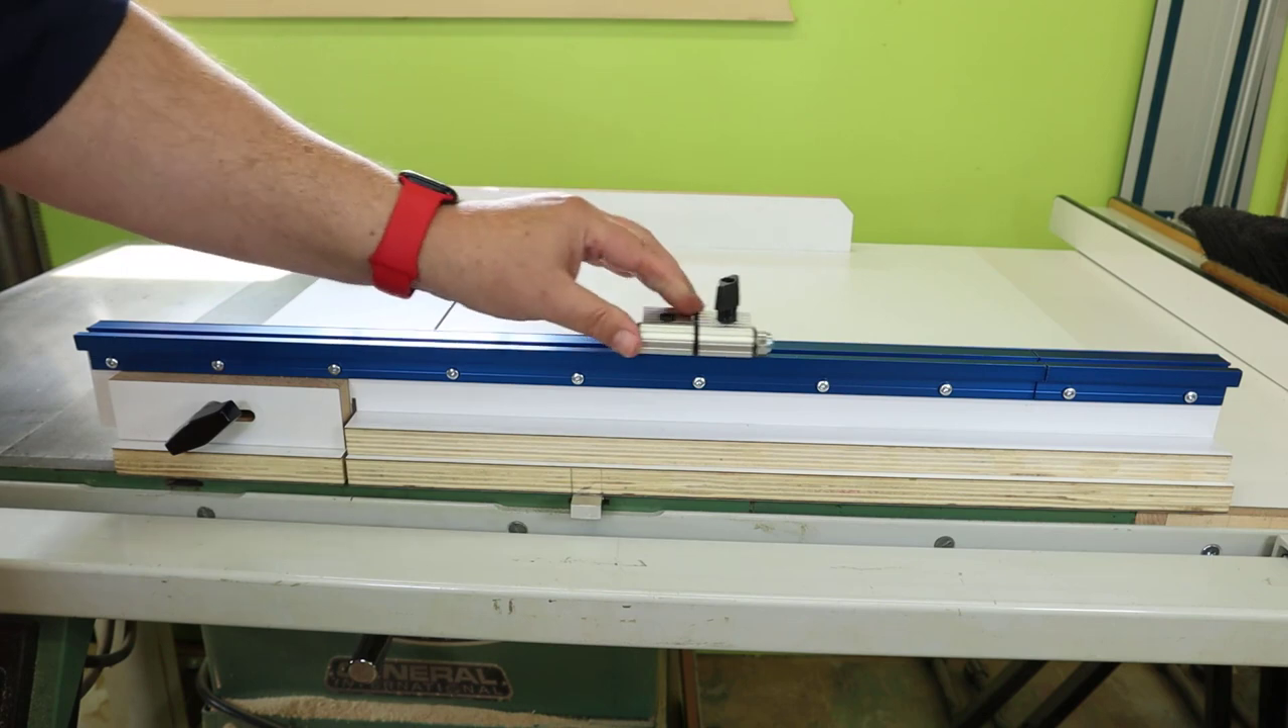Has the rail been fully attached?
Yes.